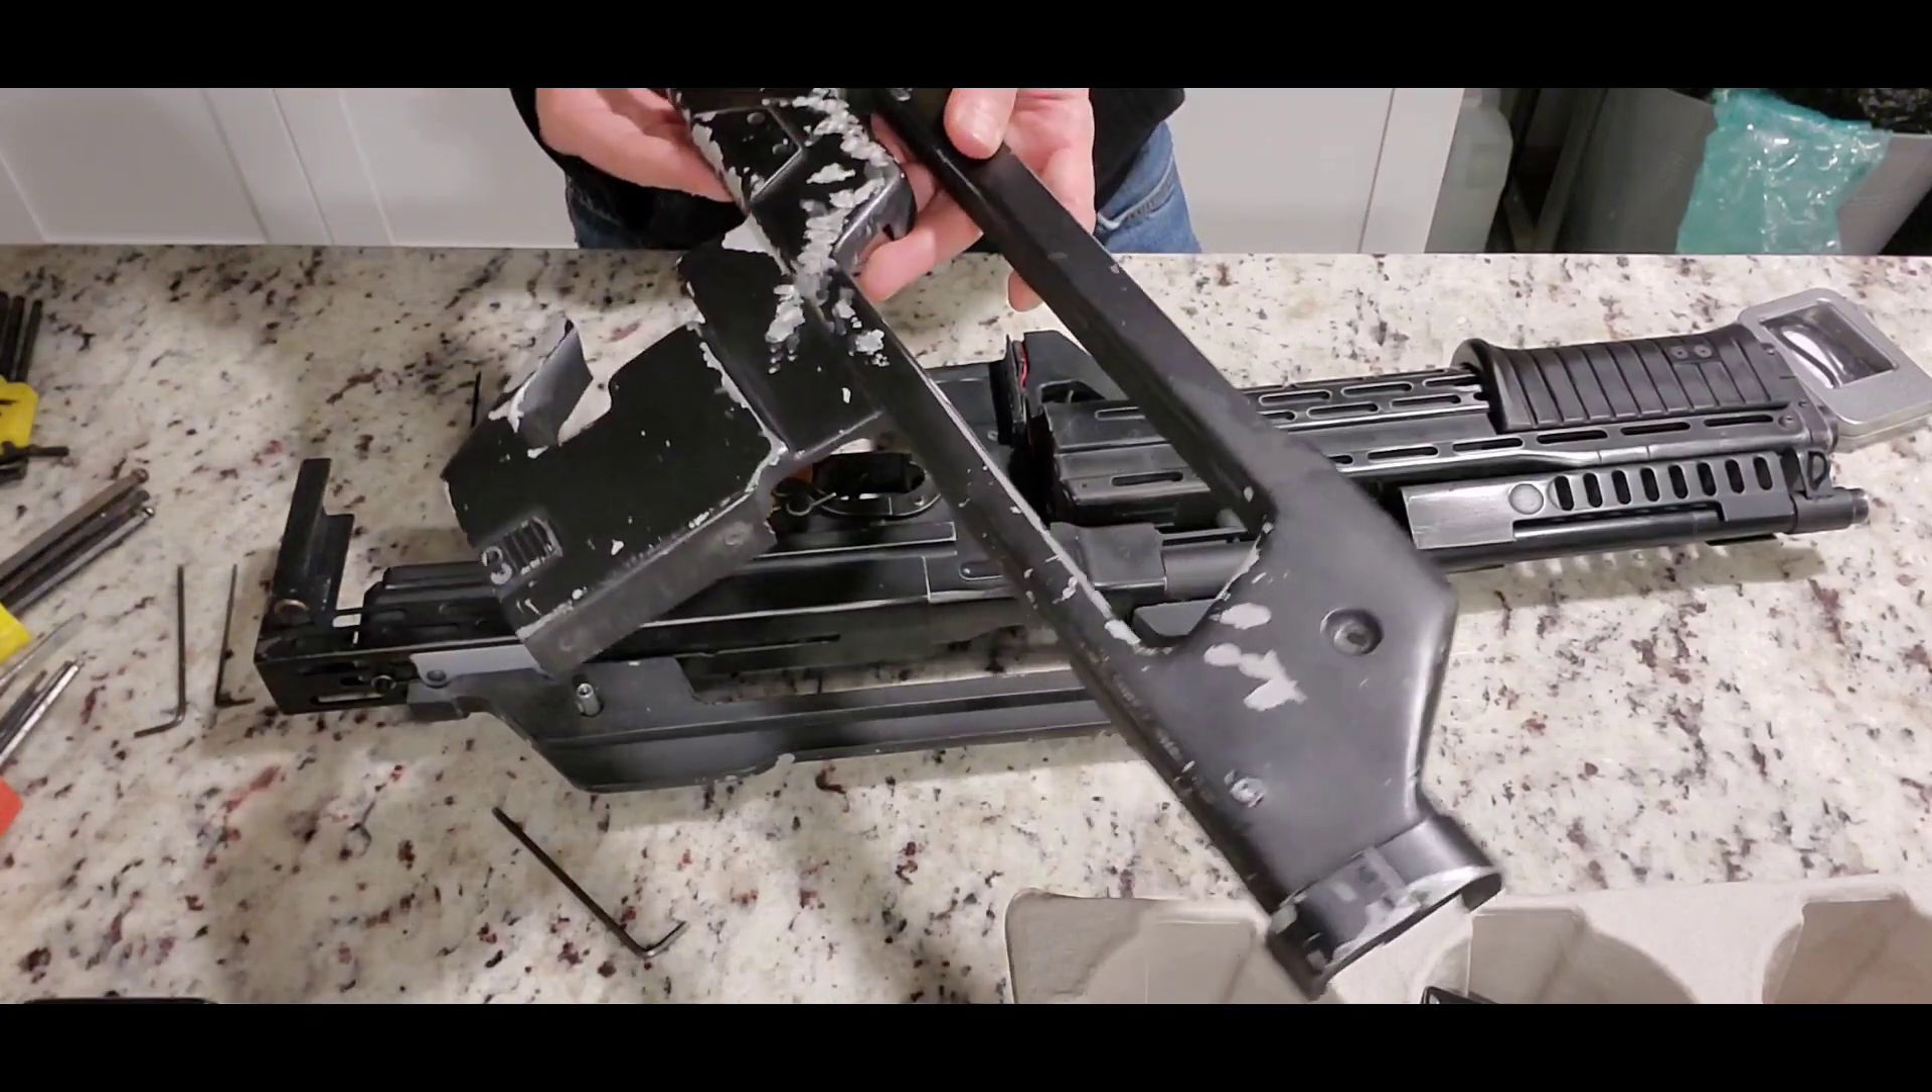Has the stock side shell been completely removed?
Yes.